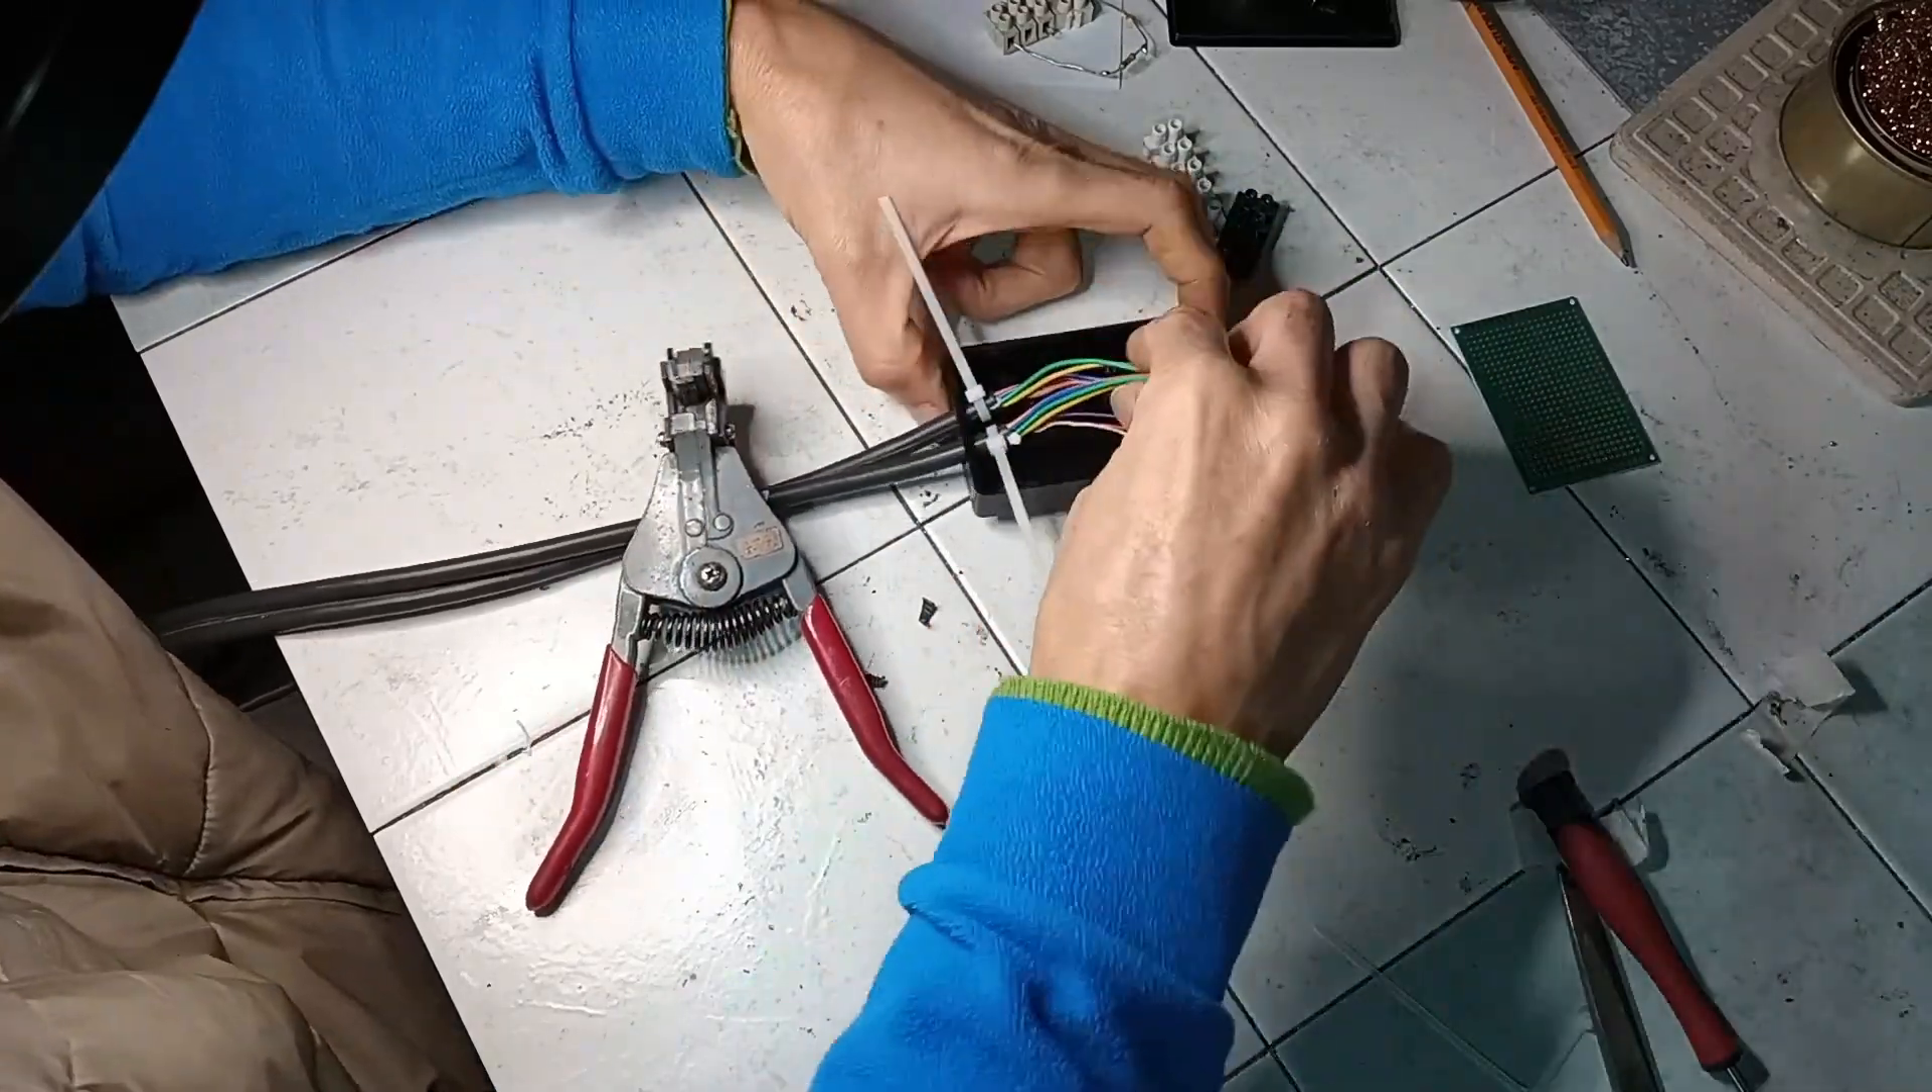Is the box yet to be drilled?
No.